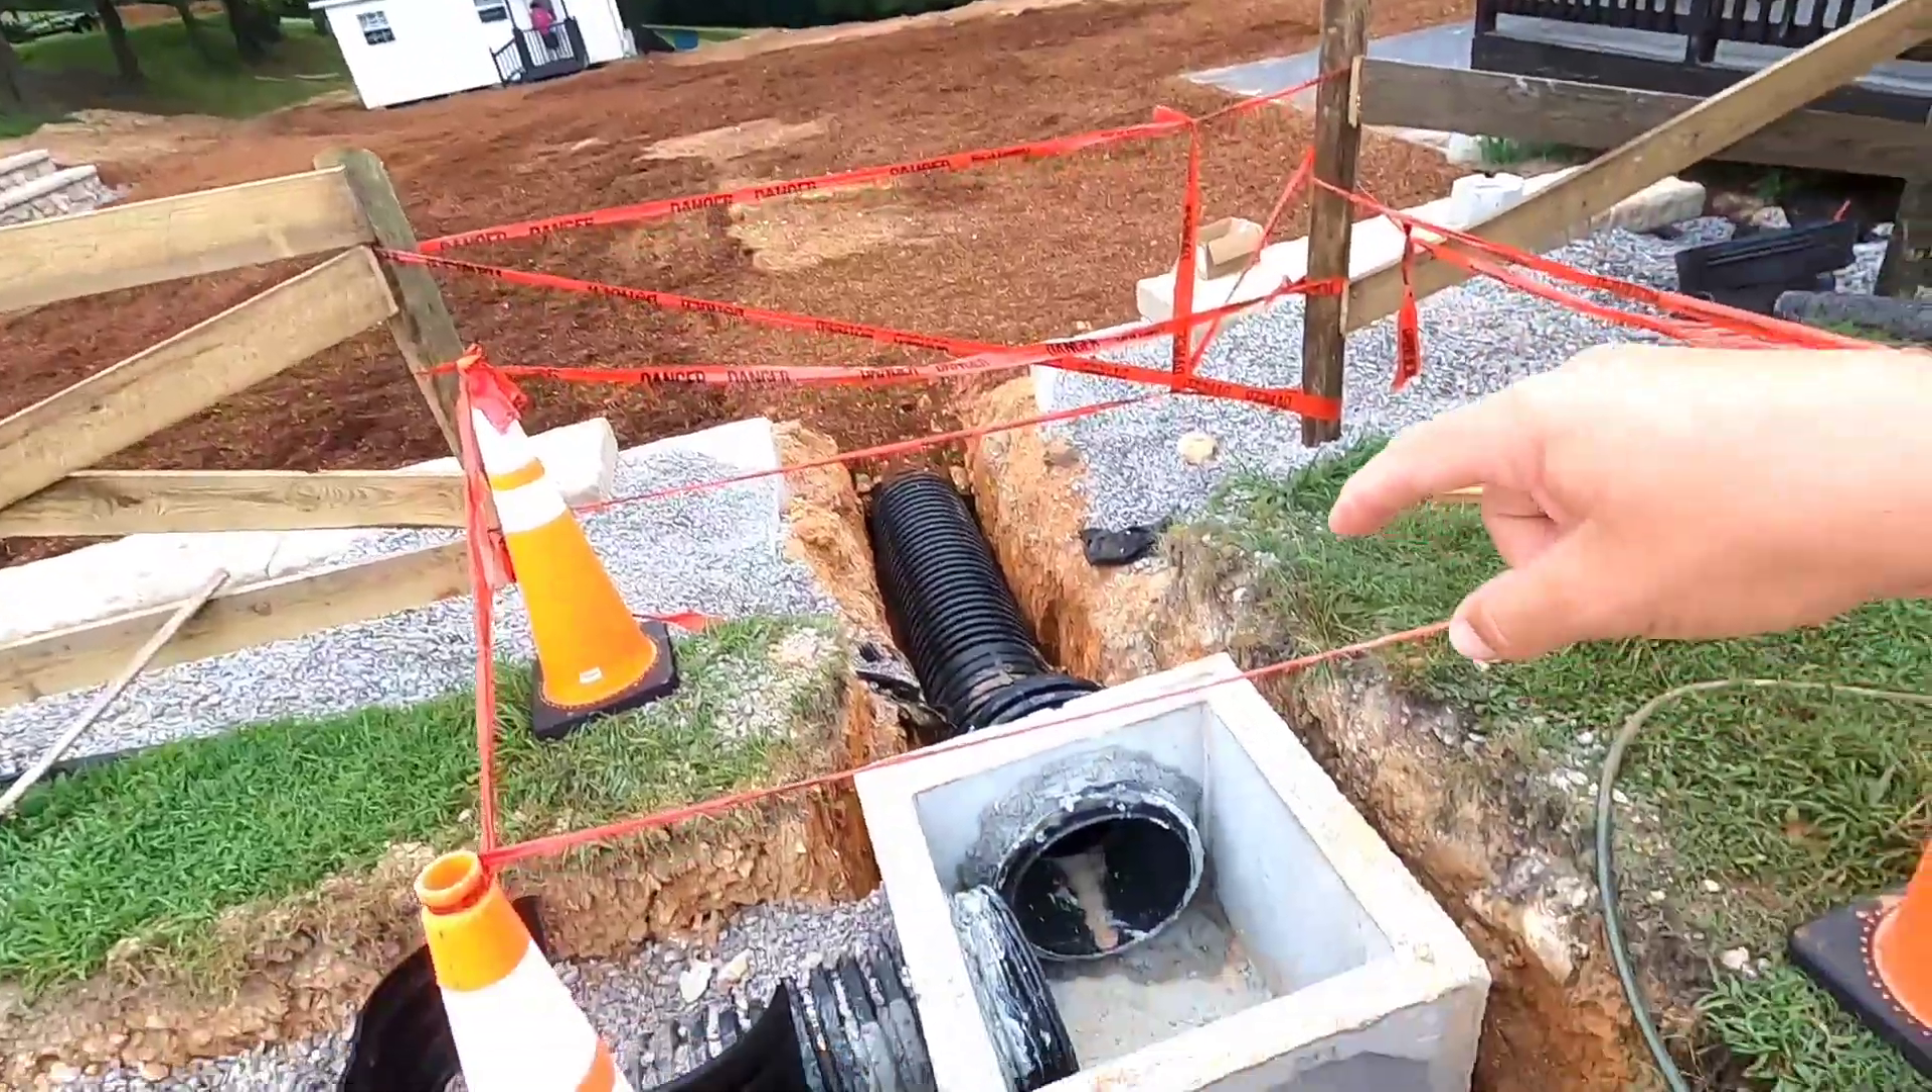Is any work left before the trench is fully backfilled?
Yes.